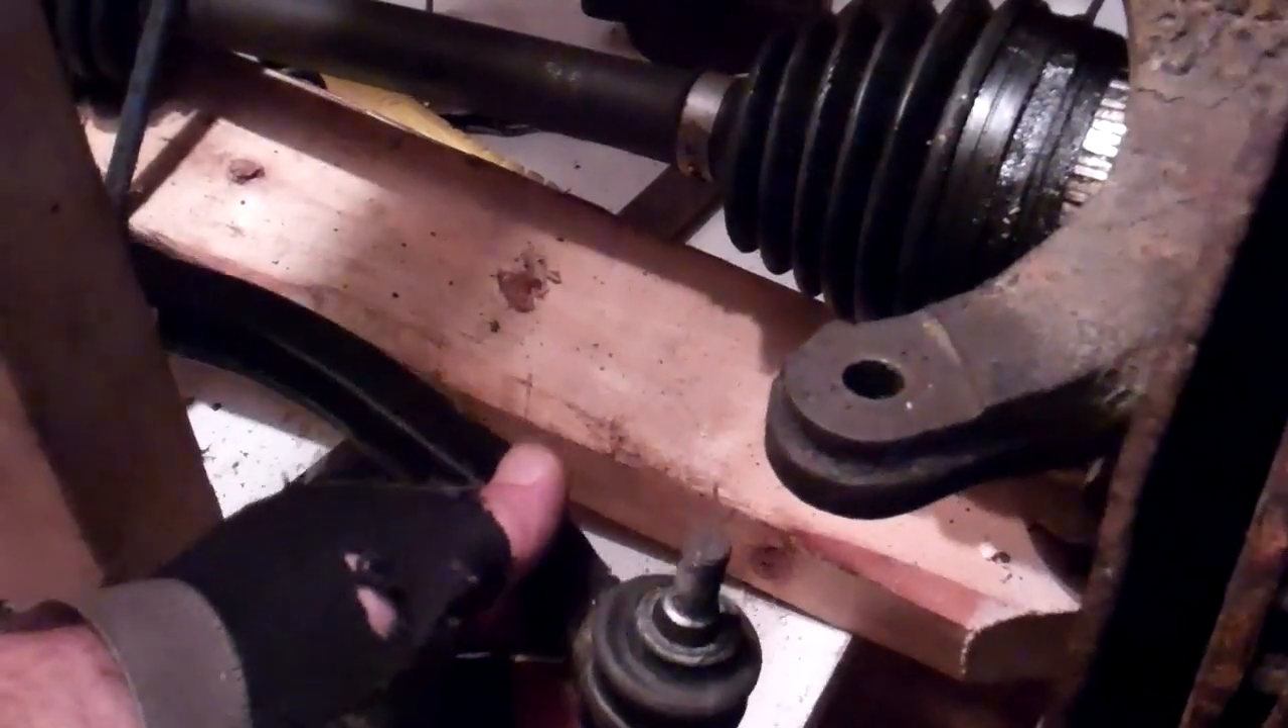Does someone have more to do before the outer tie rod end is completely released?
No.